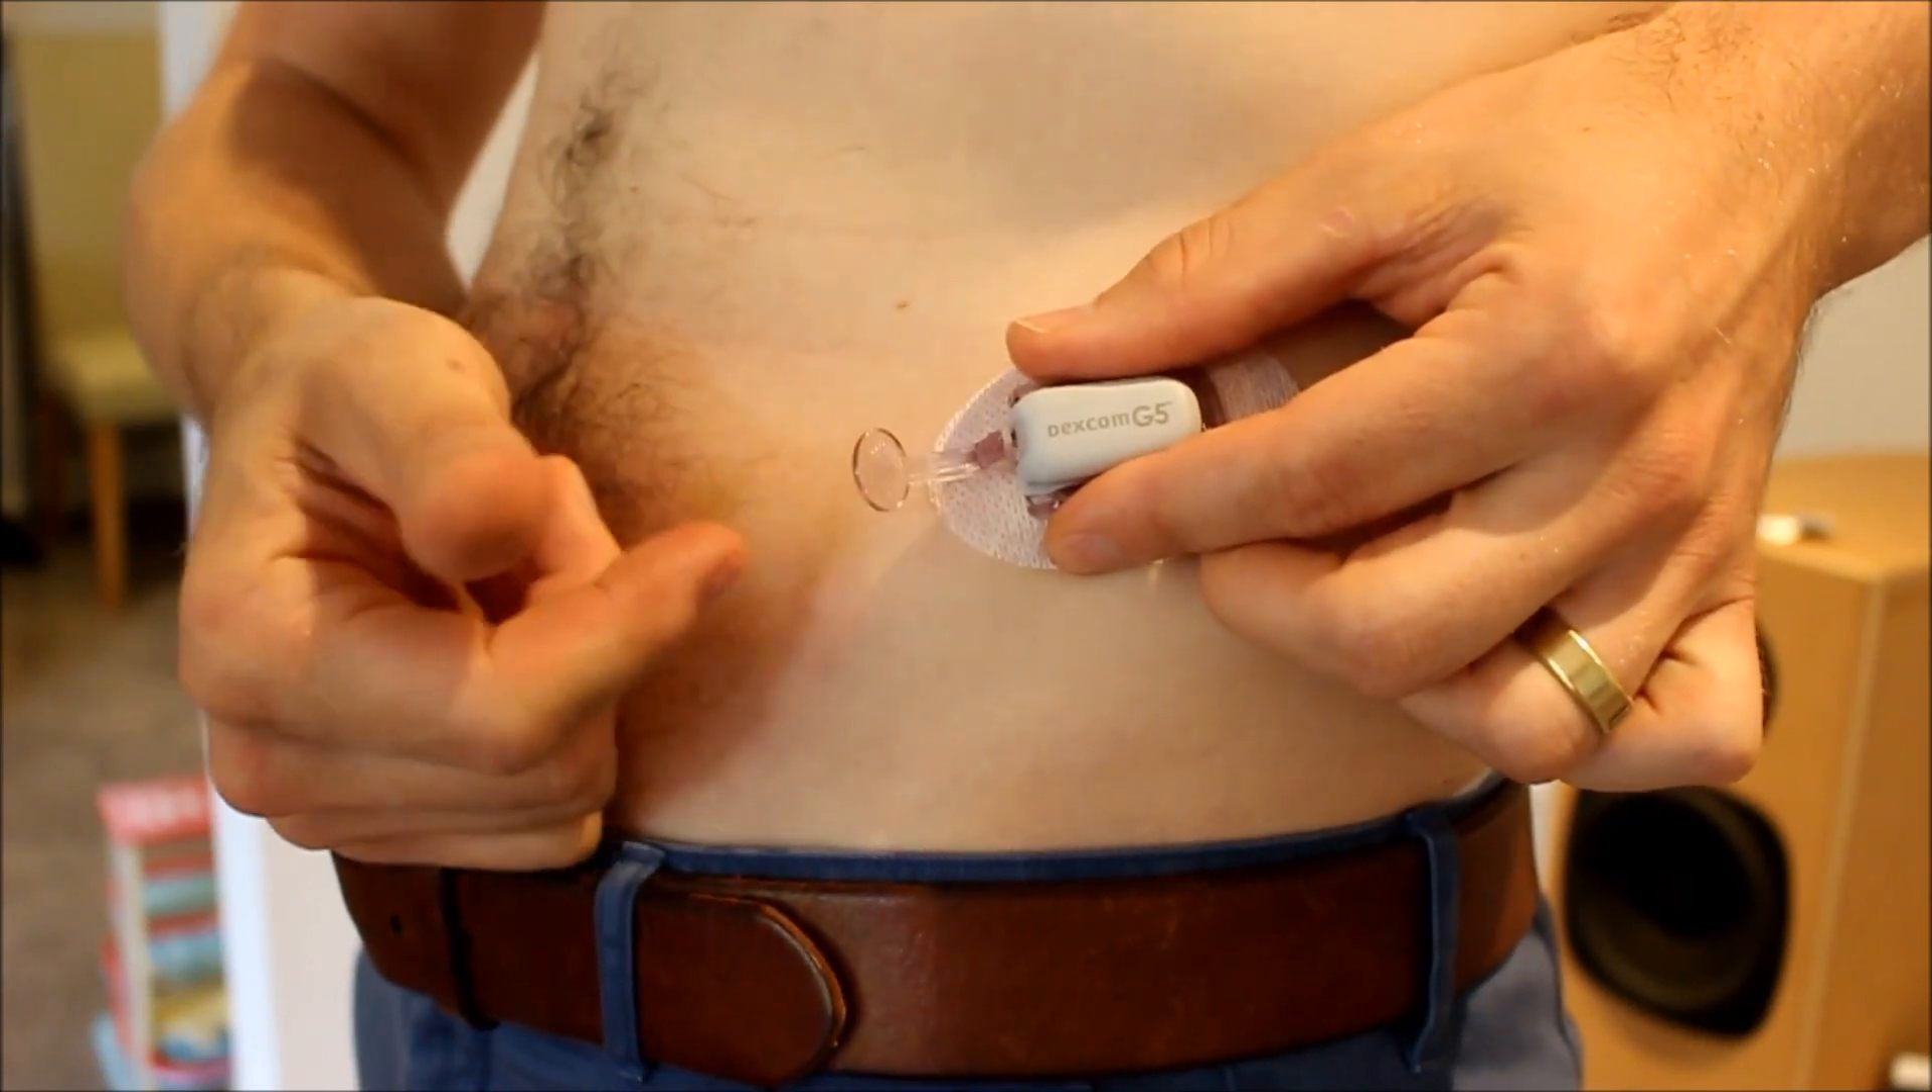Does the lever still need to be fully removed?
Yes.